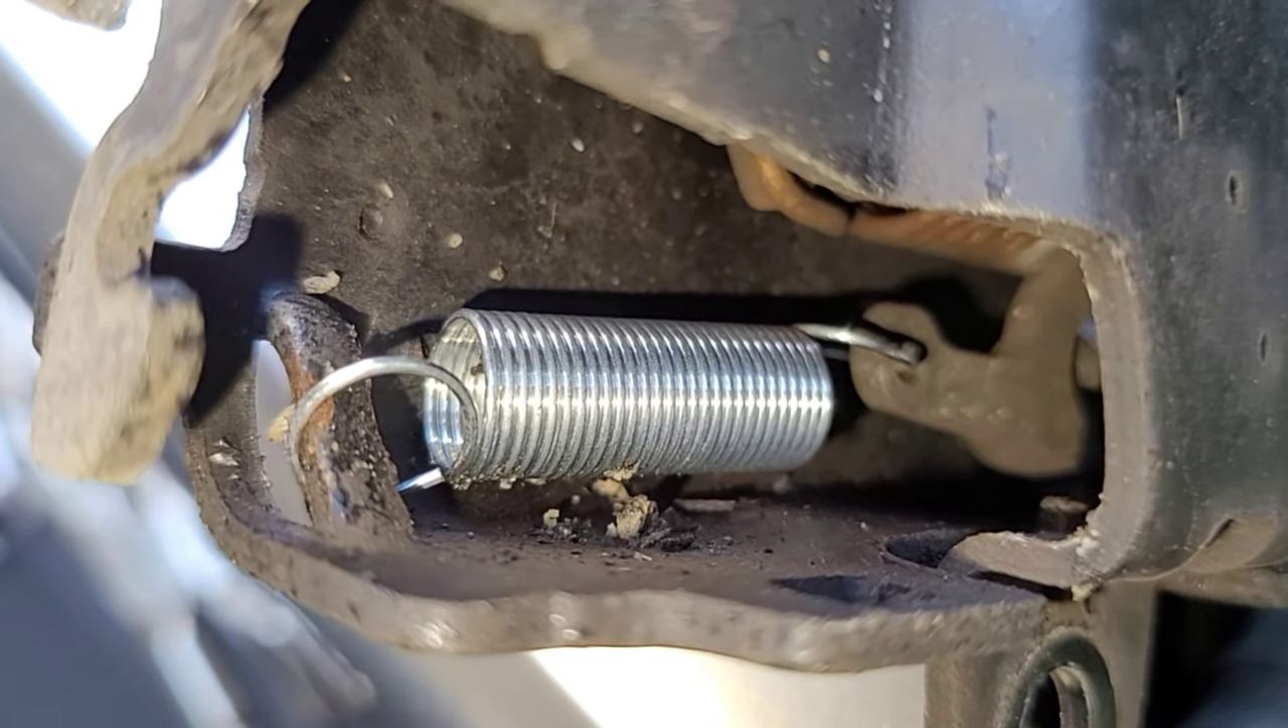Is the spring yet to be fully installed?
No.